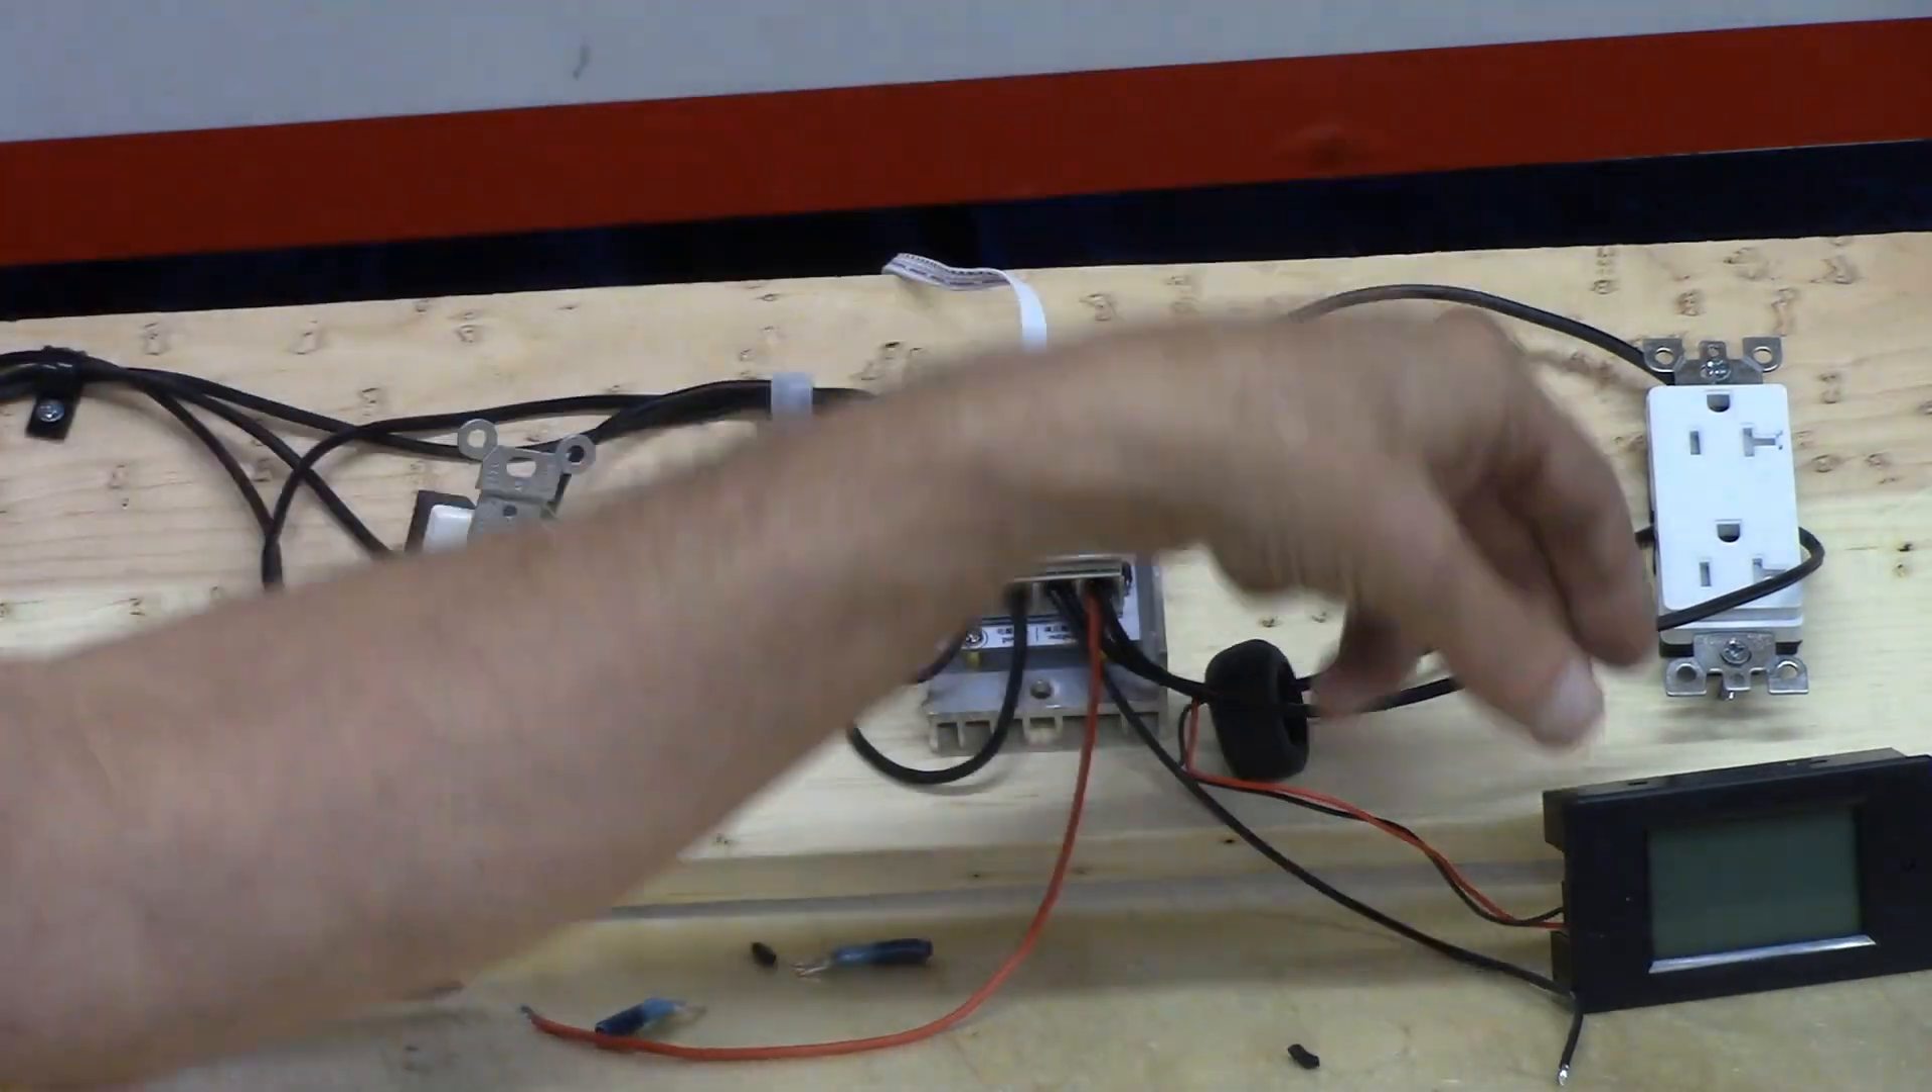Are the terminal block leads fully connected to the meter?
No.